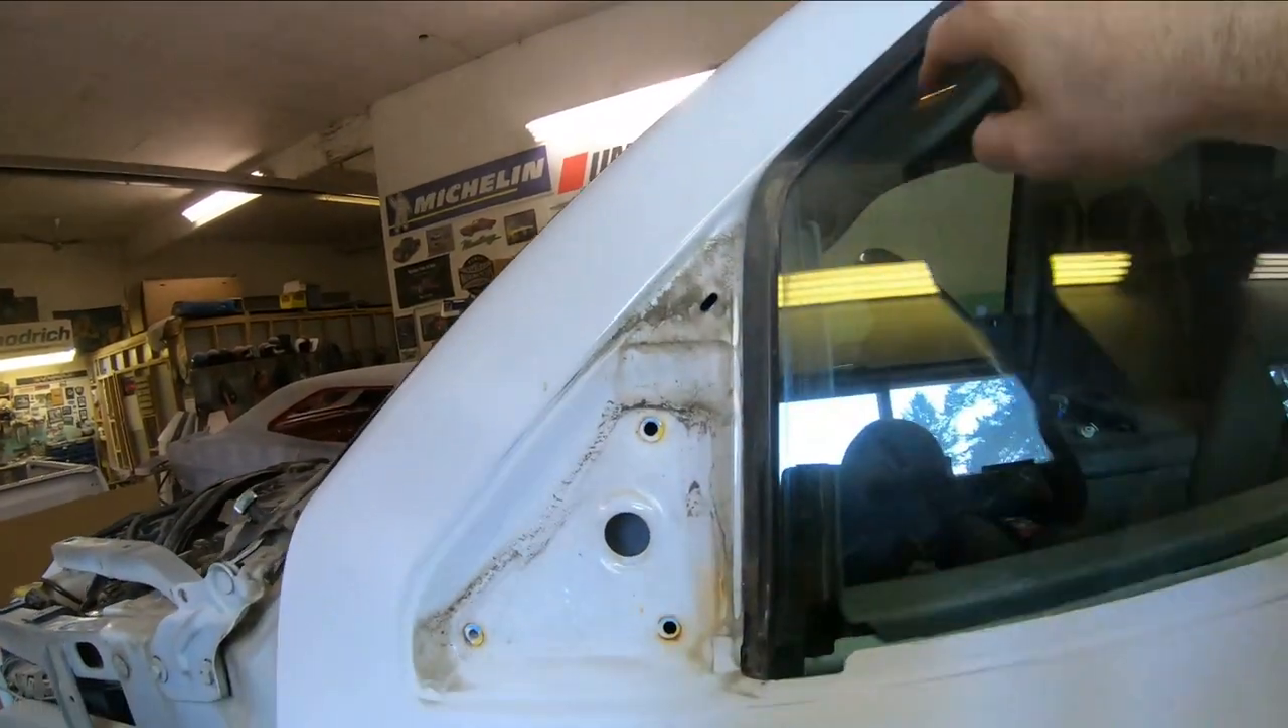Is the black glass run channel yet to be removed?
Yes.